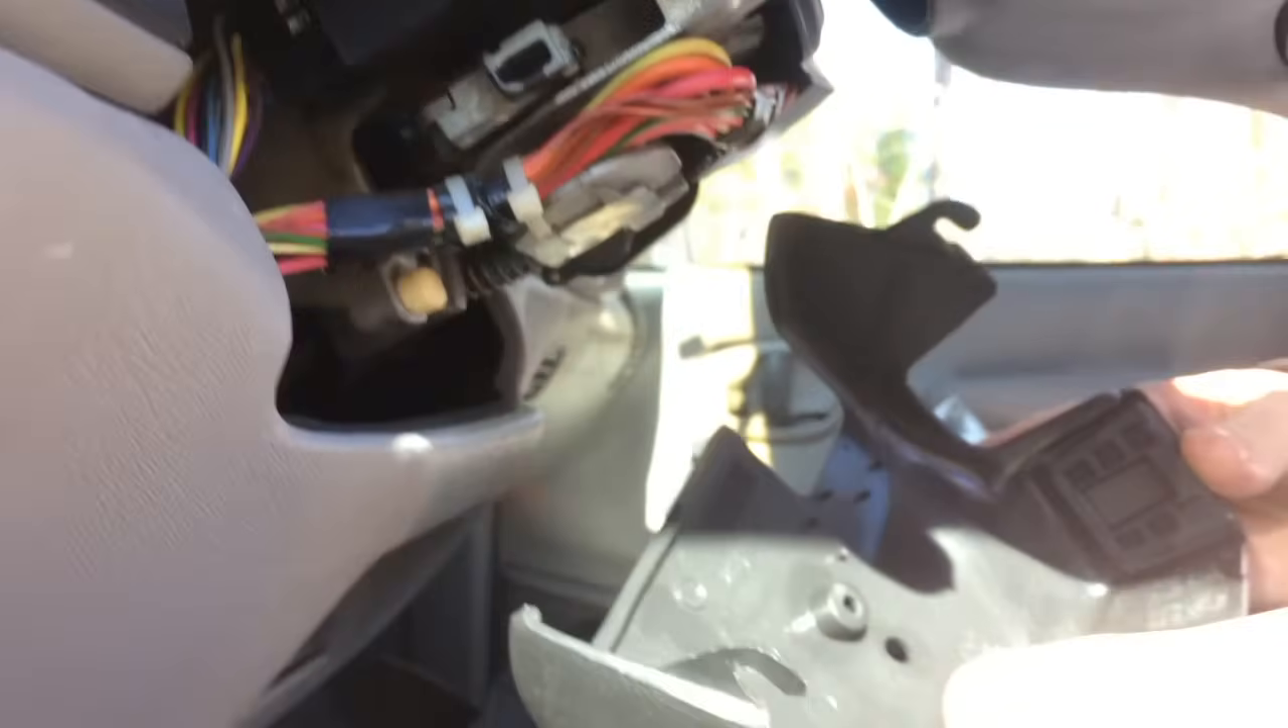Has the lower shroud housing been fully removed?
Yes.